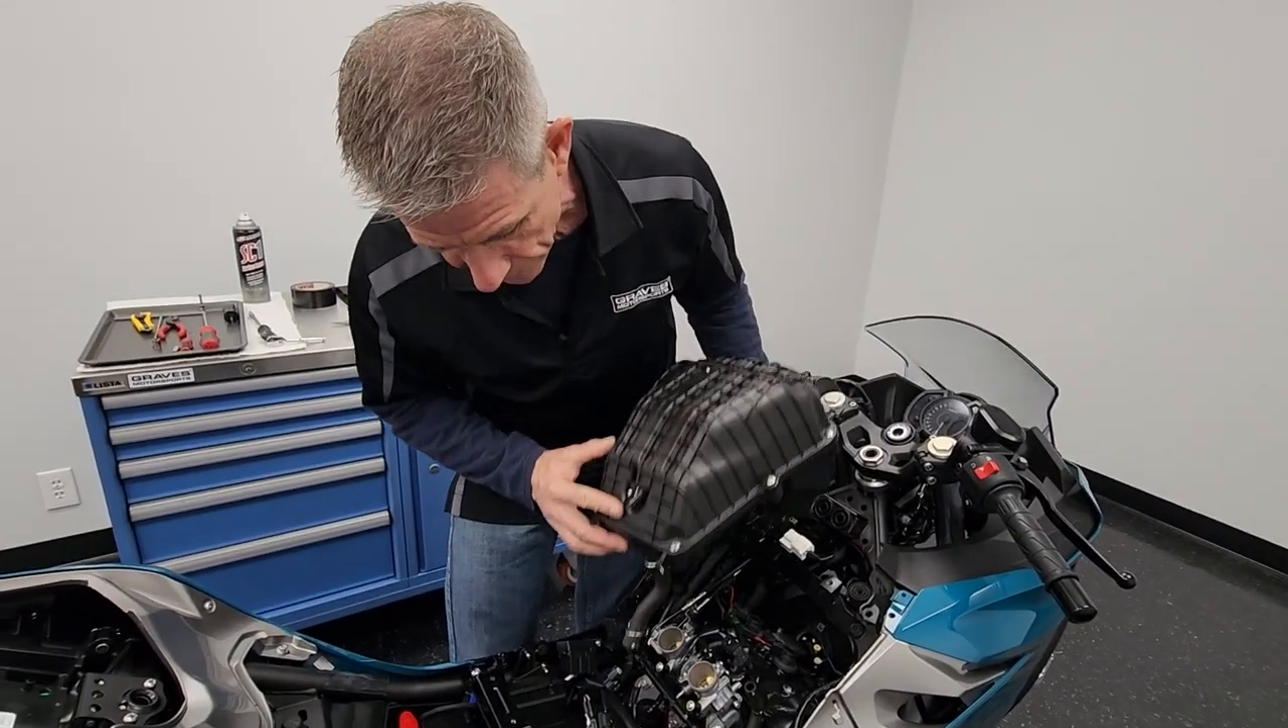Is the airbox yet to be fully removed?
Yes.